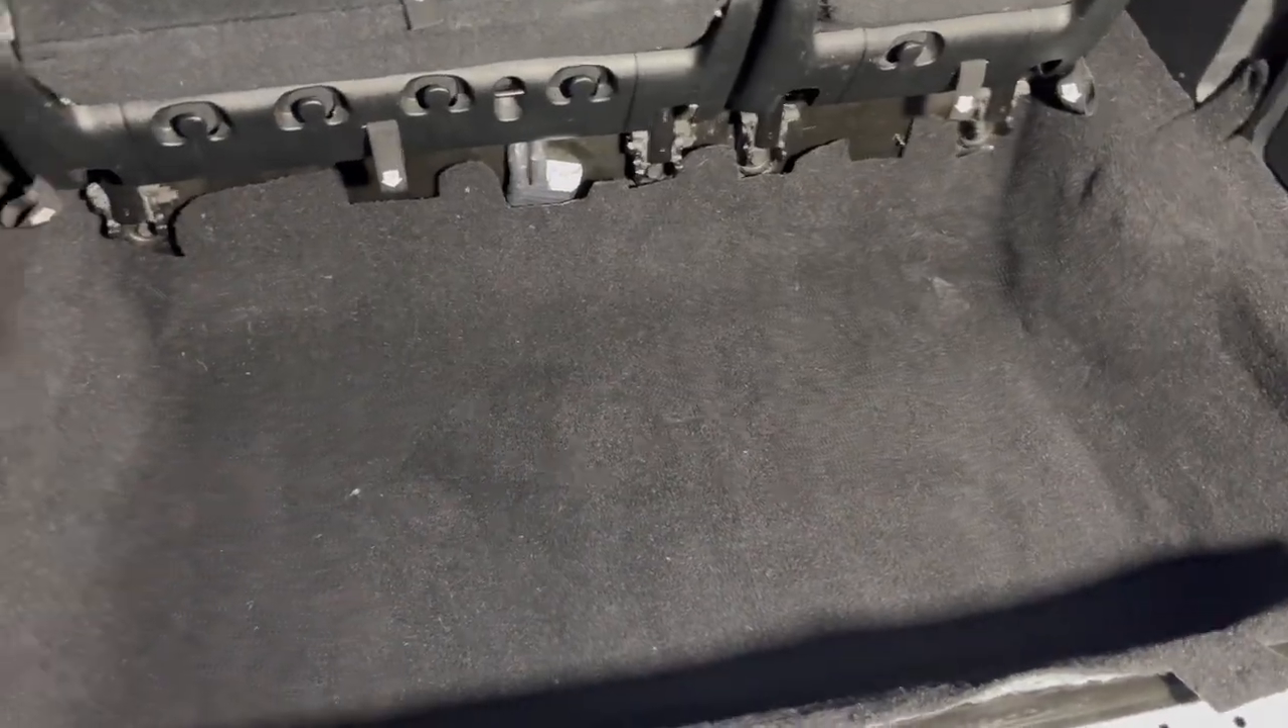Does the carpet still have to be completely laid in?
No.